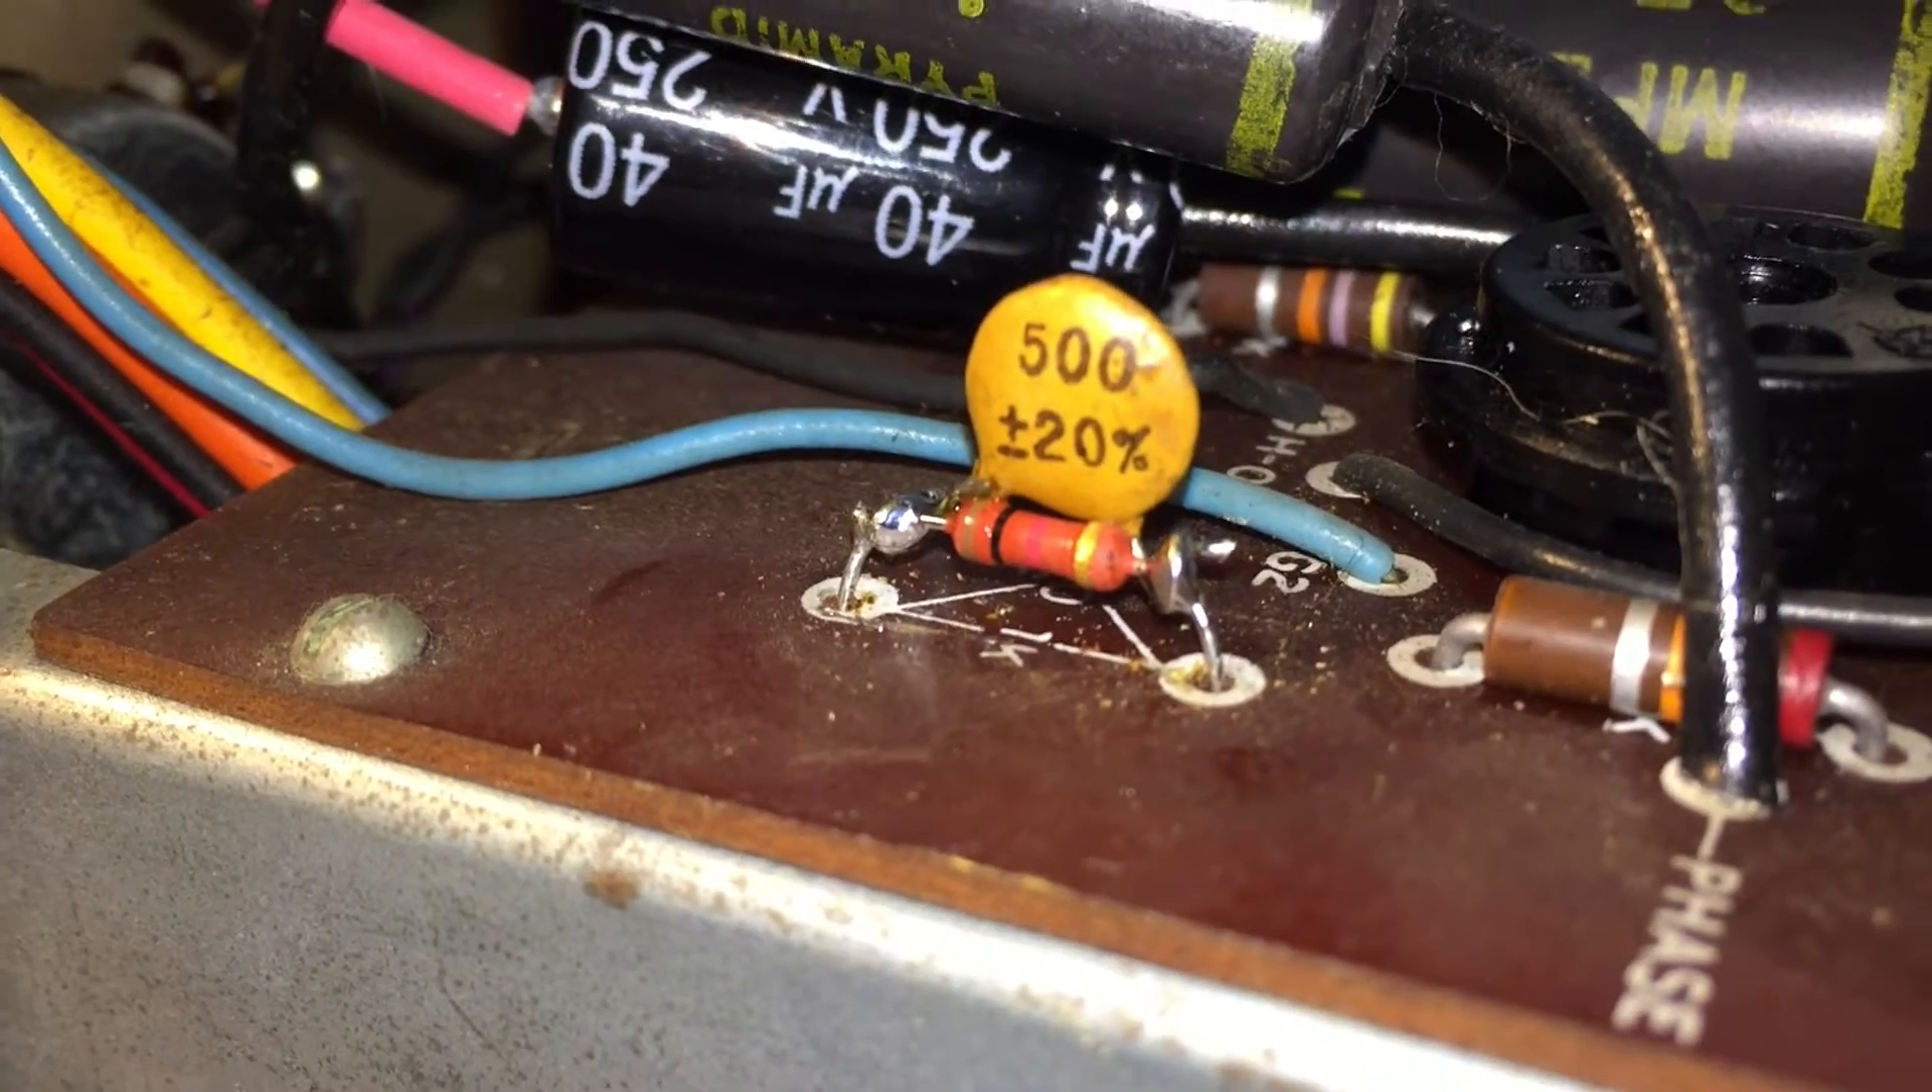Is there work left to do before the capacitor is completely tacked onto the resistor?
No.